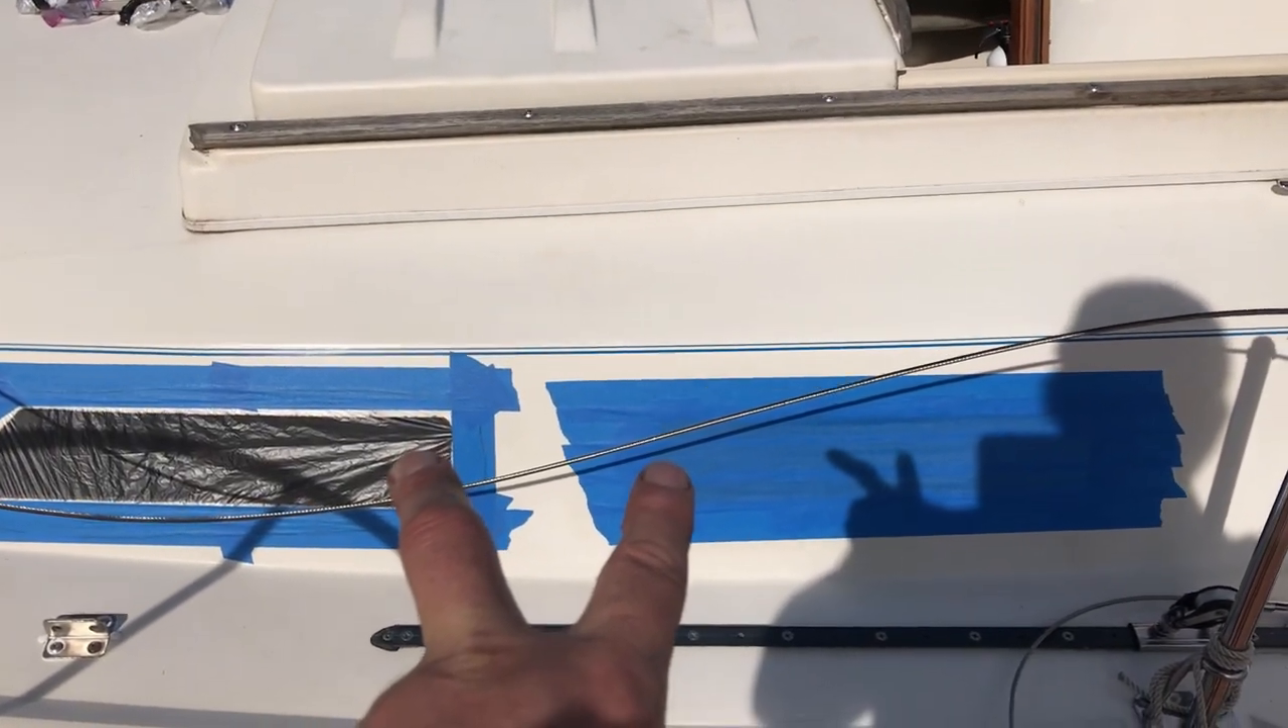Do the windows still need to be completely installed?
Yes.